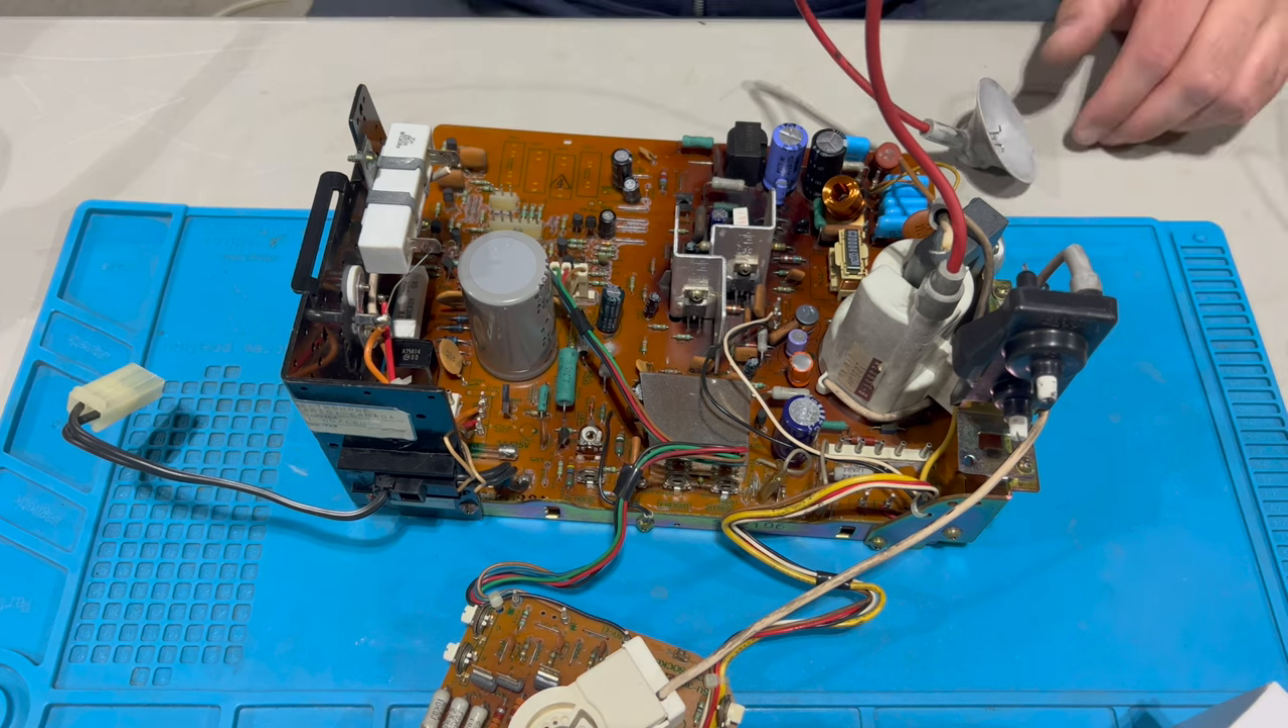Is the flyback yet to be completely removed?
Yes.